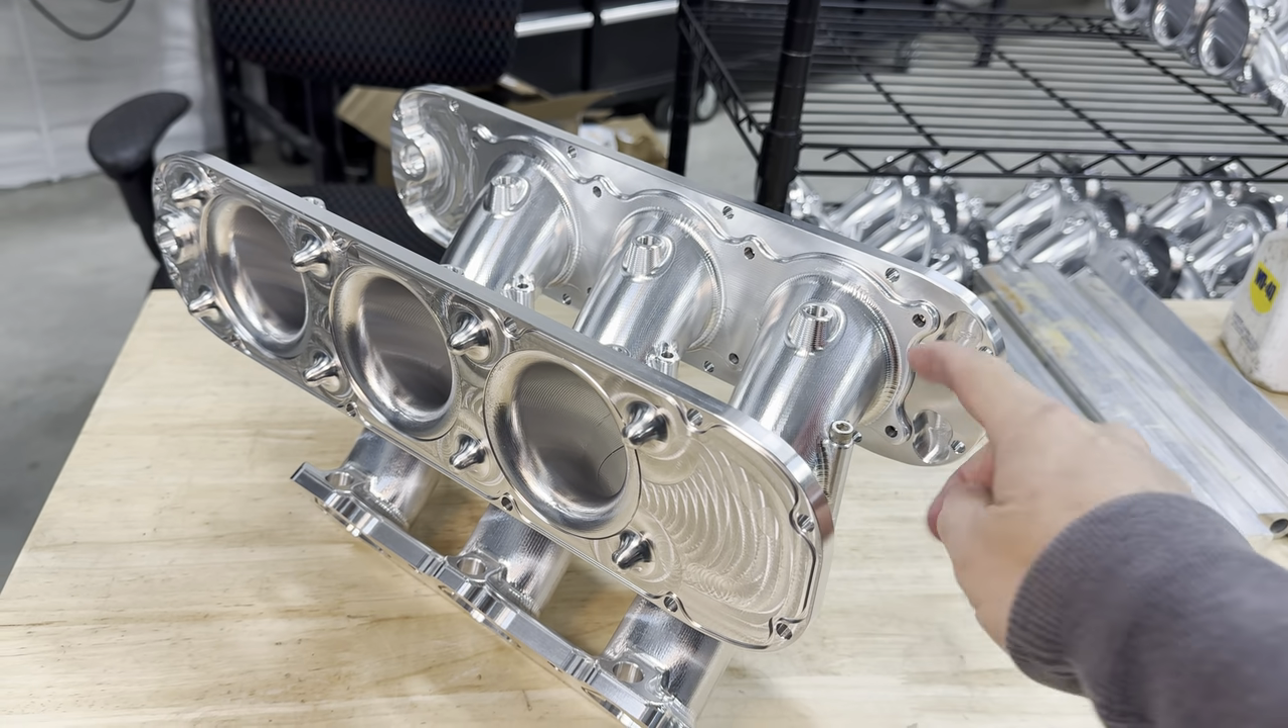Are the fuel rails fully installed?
No.